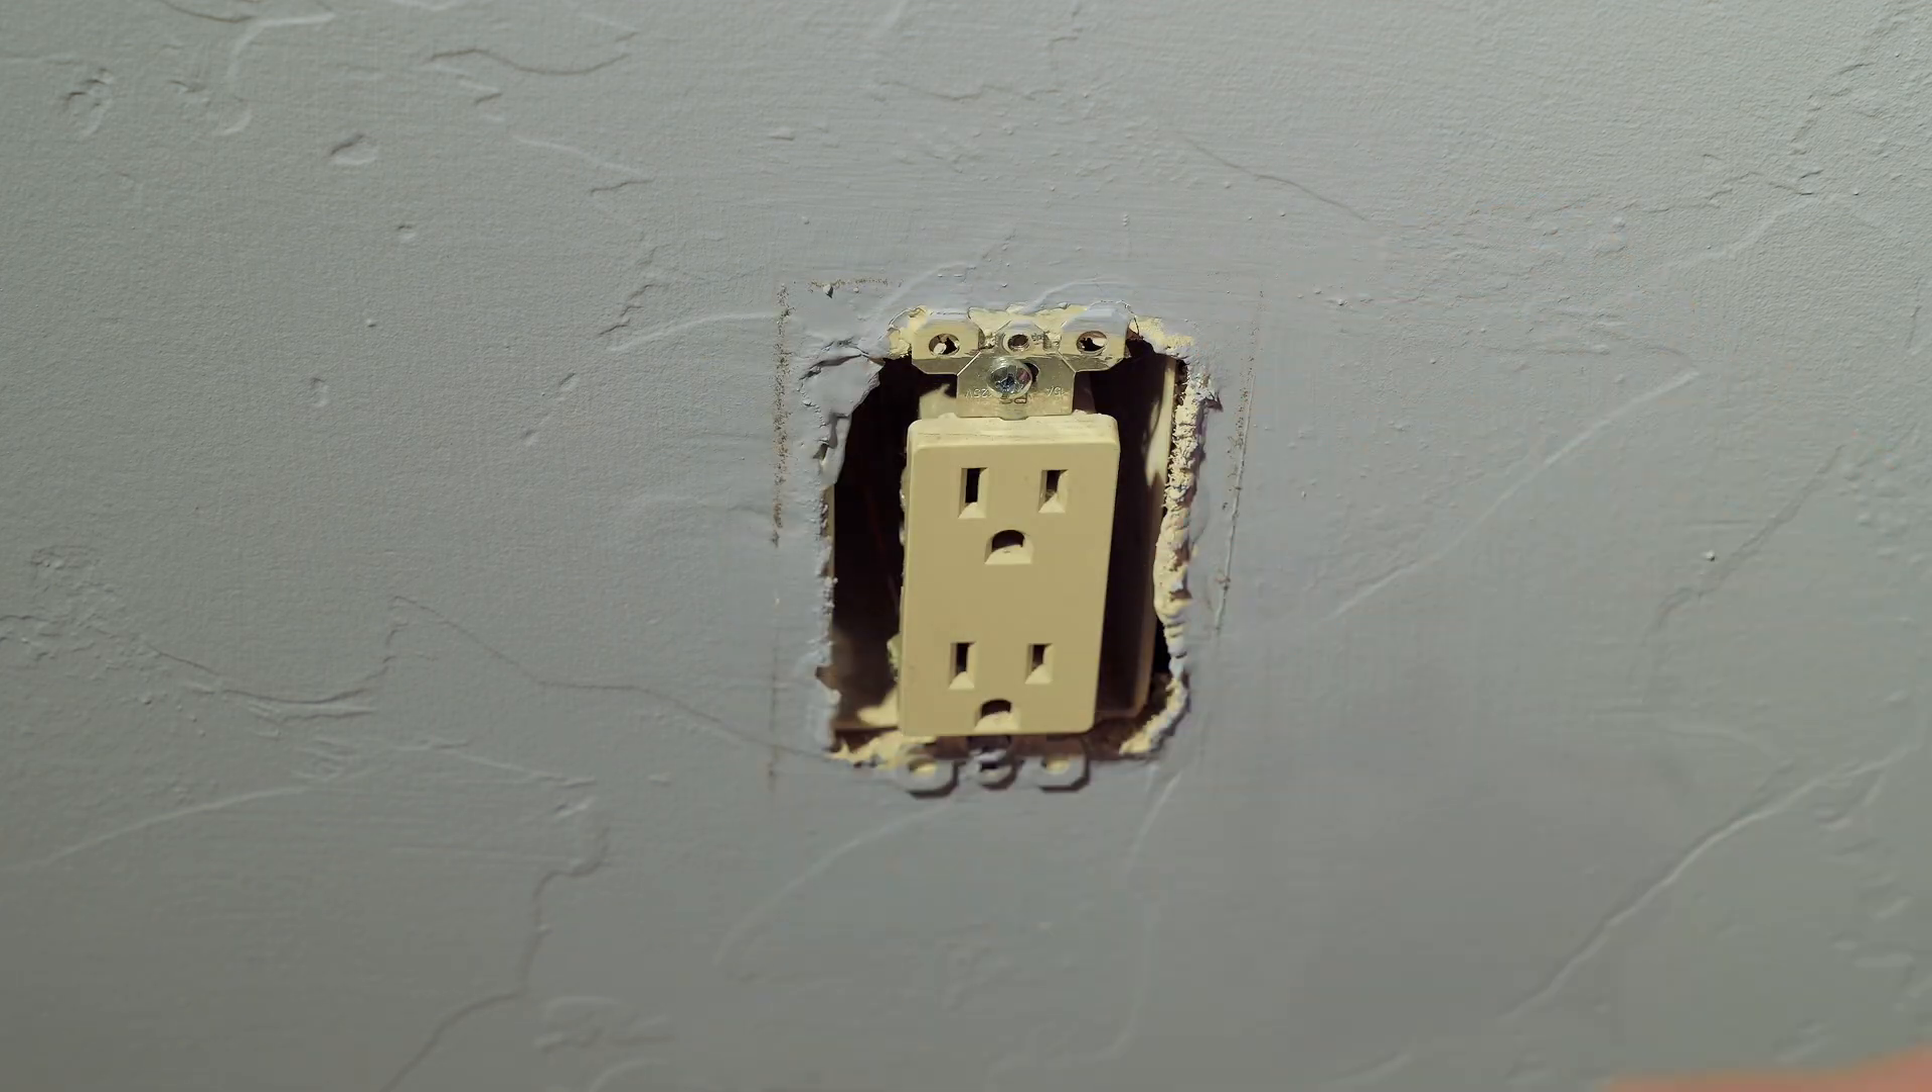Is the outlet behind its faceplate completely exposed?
Yes.